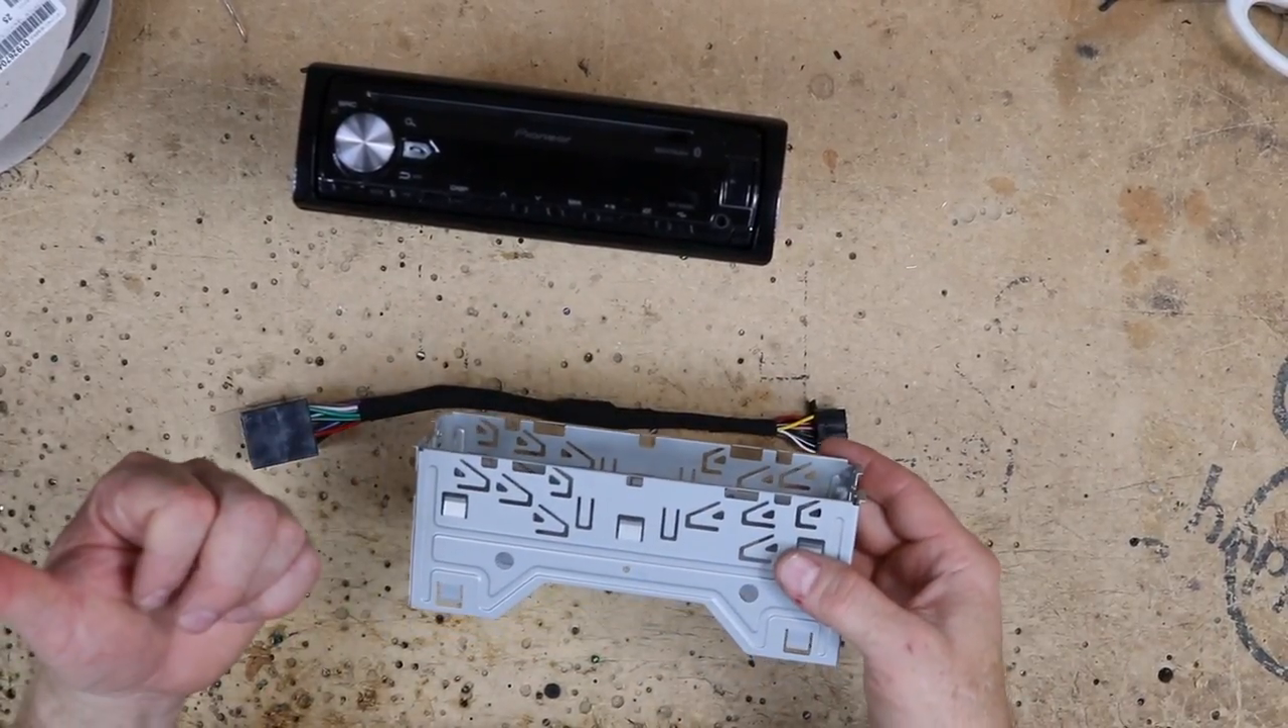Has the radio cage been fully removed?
Yes.